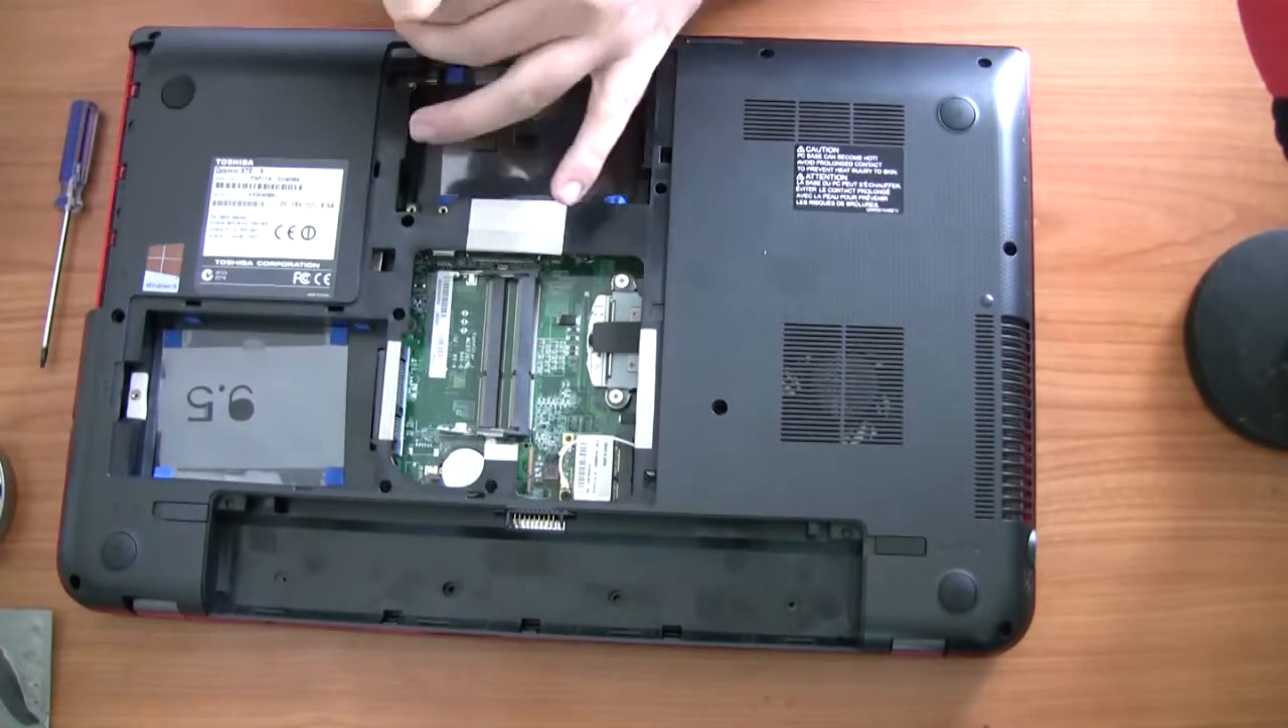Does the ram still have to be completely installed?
Yes.